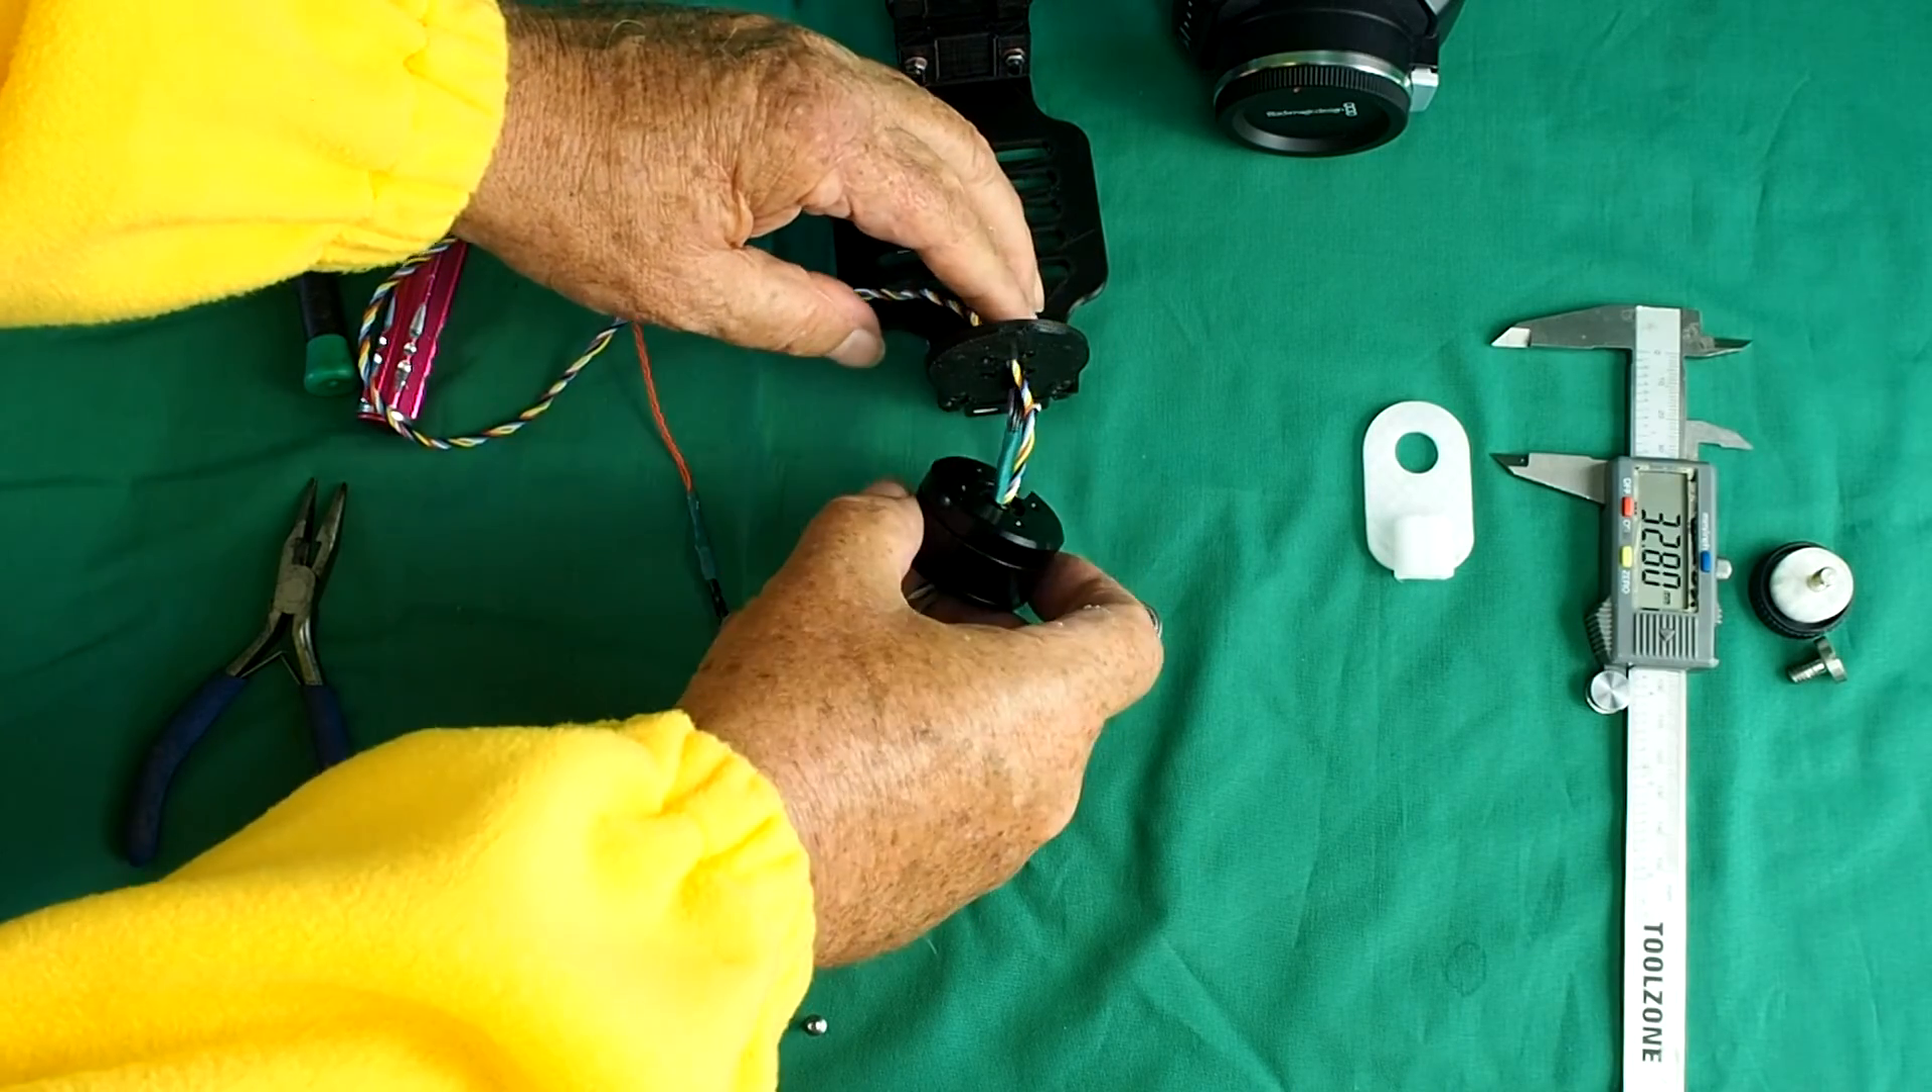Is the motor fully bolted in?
No.